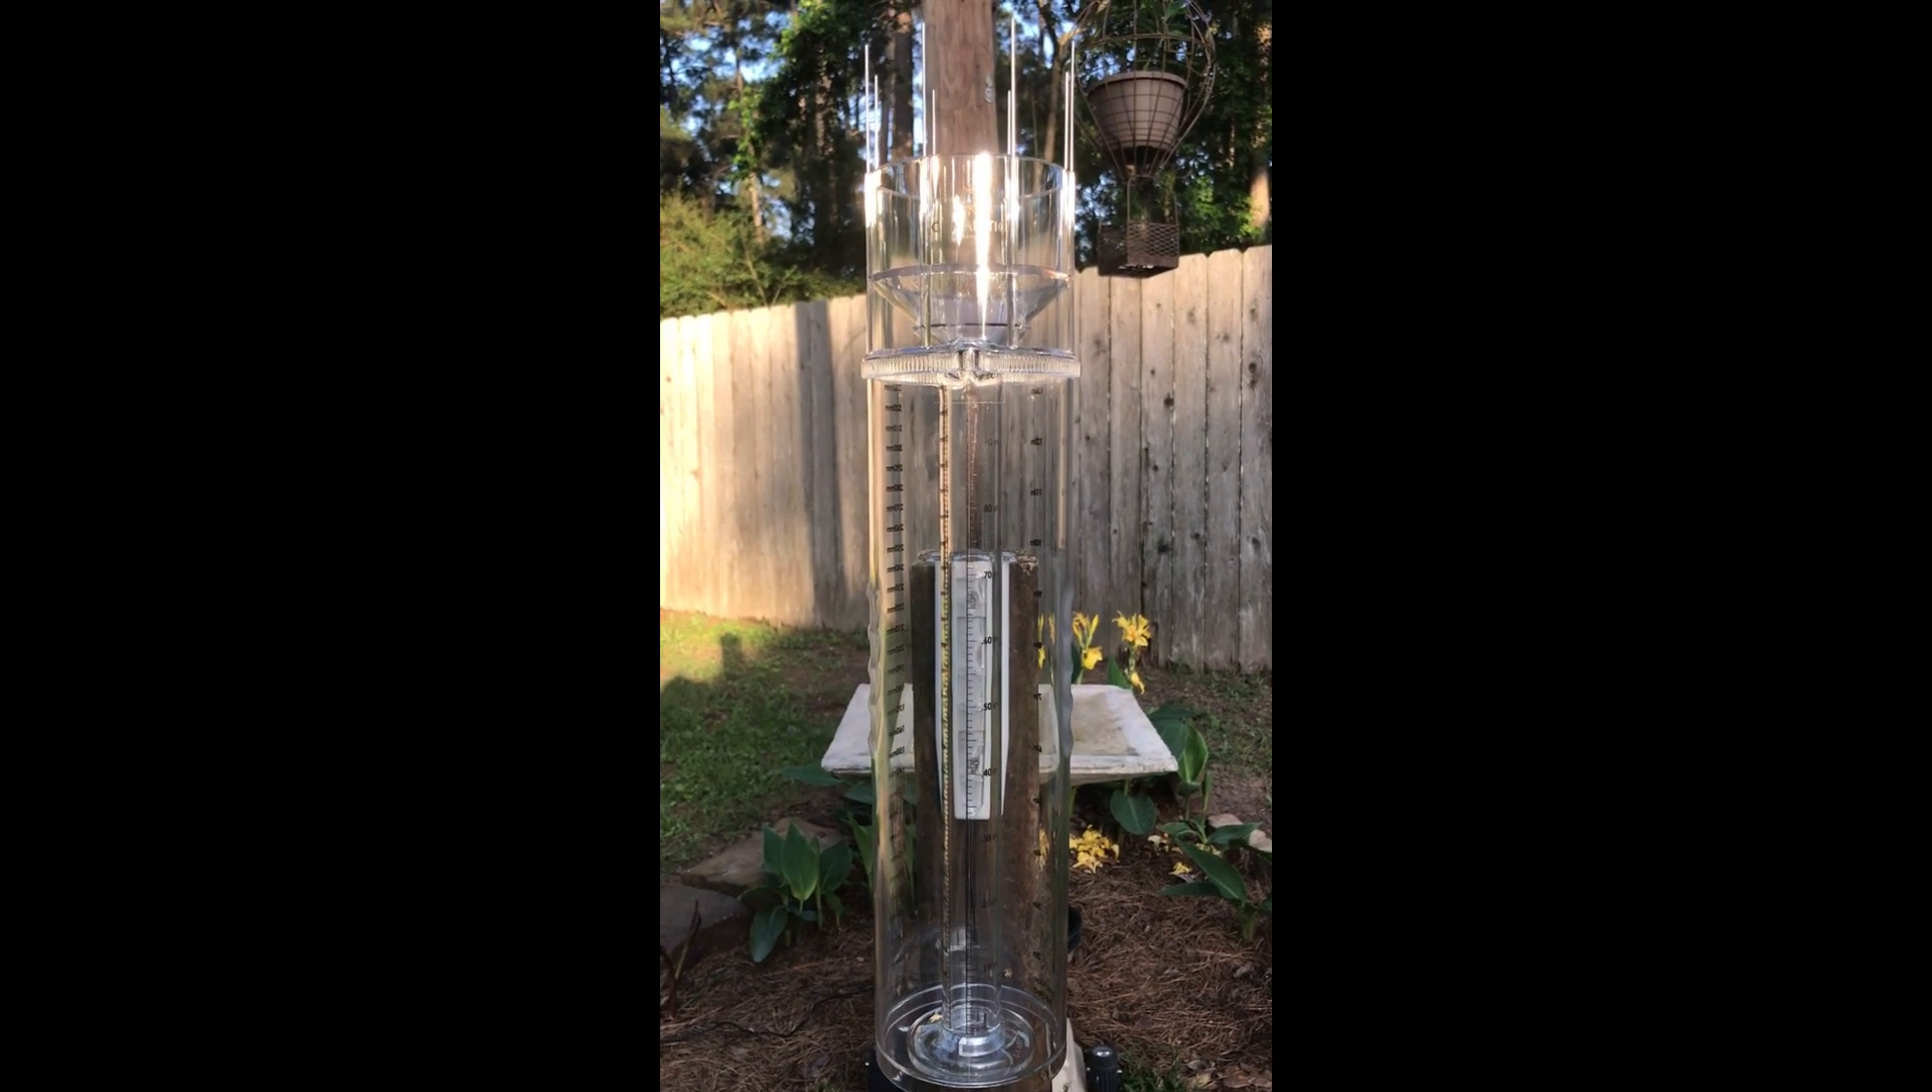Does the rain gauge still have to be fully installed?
No.